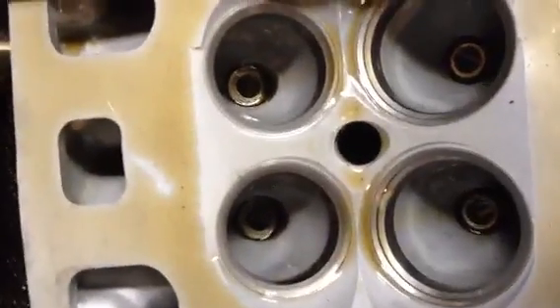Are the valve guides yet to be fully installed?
No.